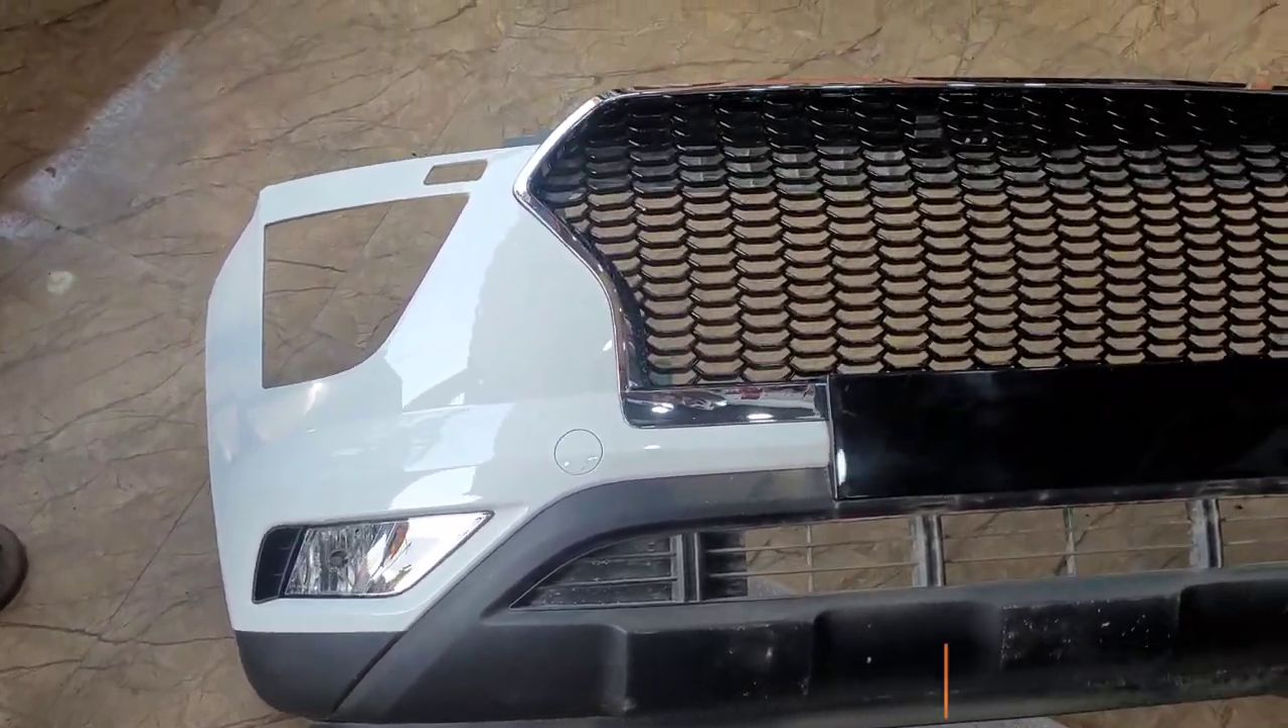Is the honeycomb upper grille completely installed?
Yes.